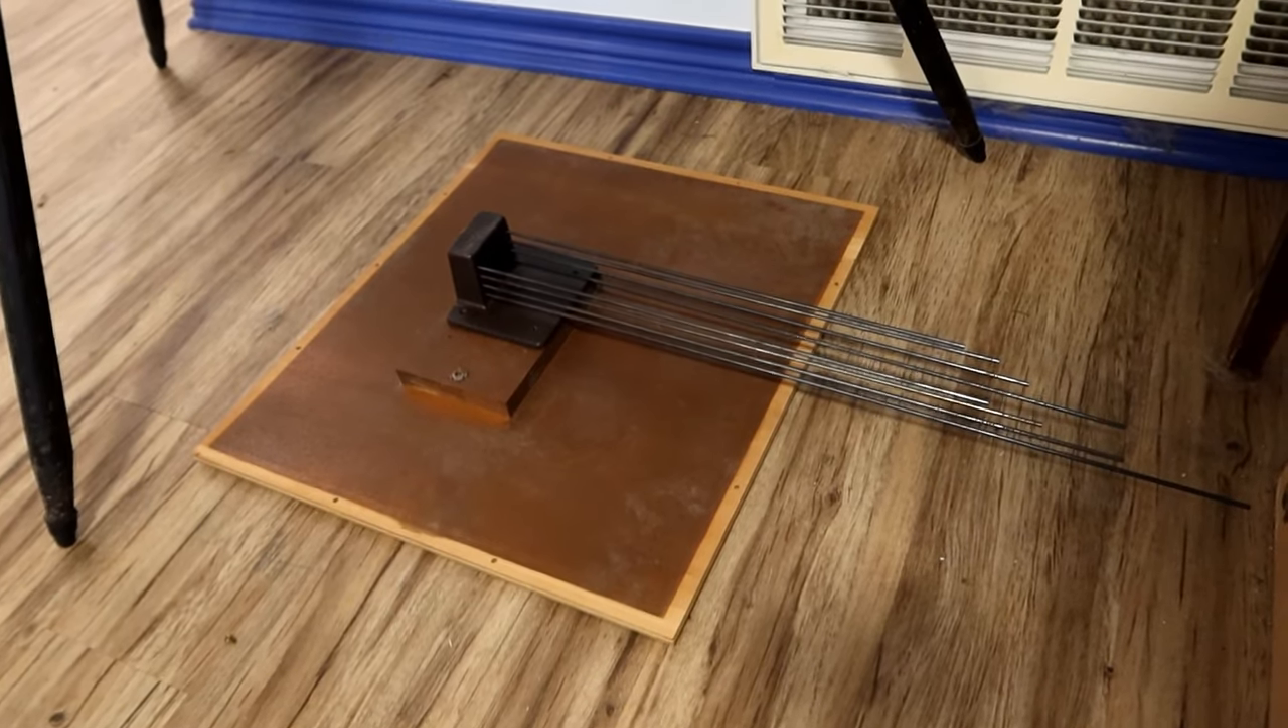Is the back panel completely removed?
Yes.